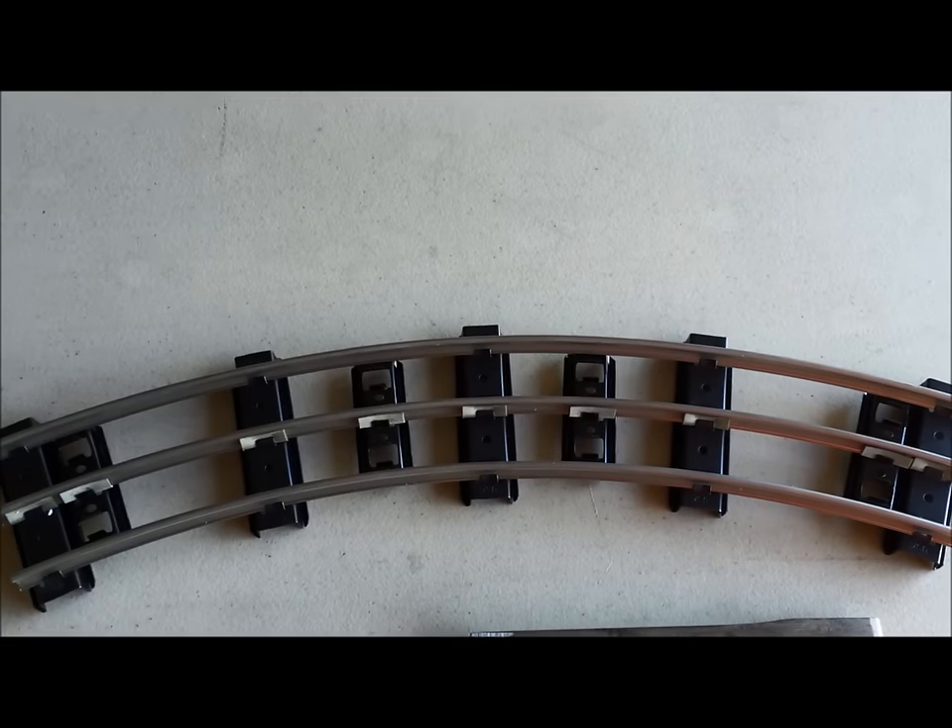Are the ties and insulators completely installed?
Yes.